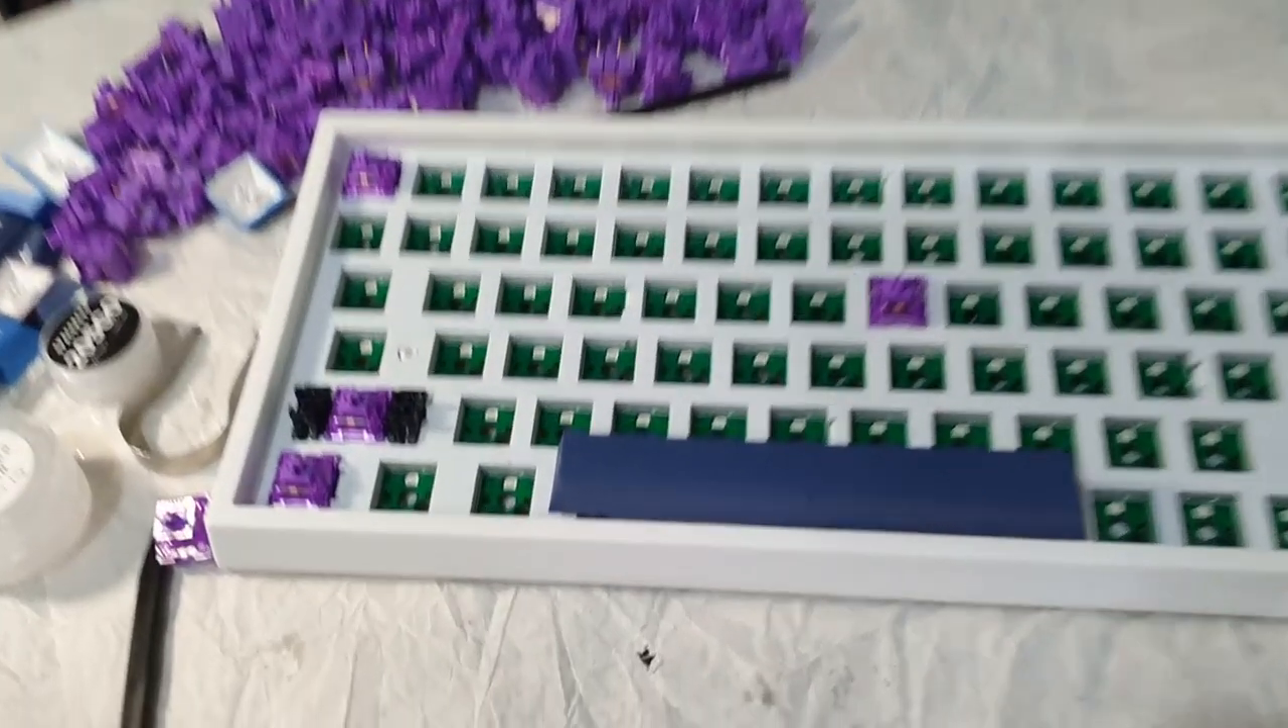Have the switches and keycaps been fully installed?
No.